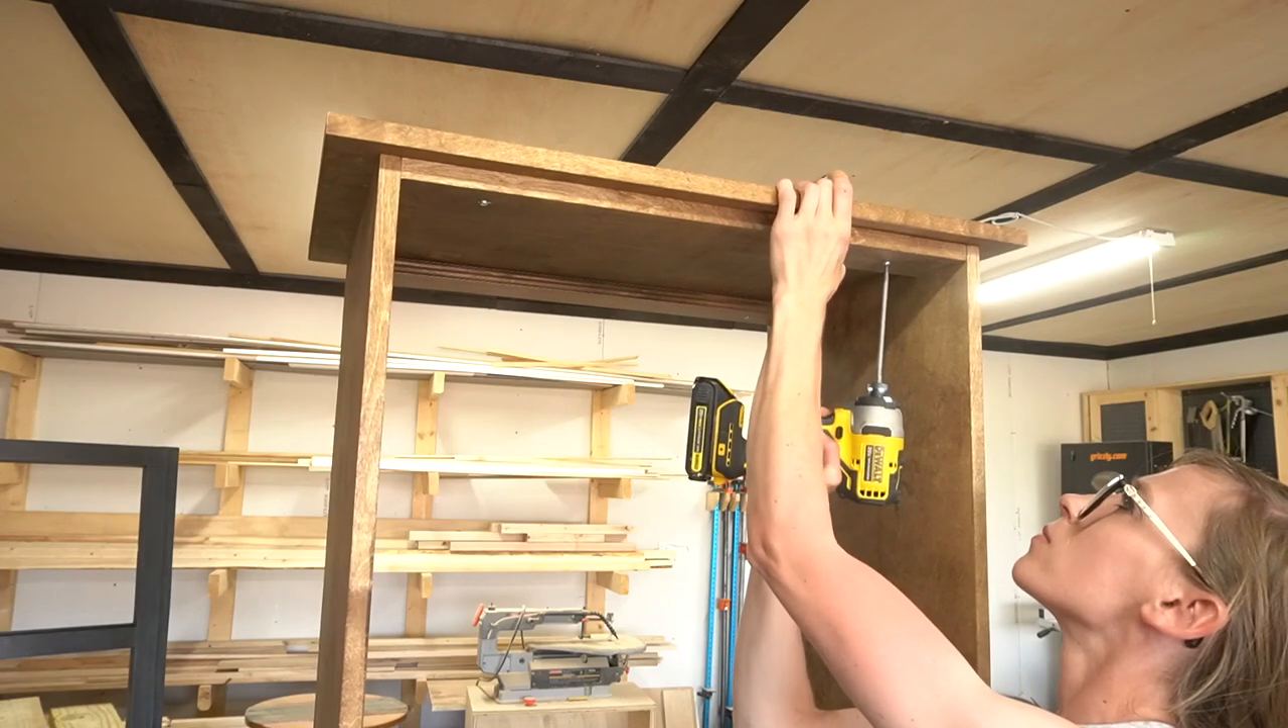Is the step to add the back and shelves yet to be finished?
Yes.